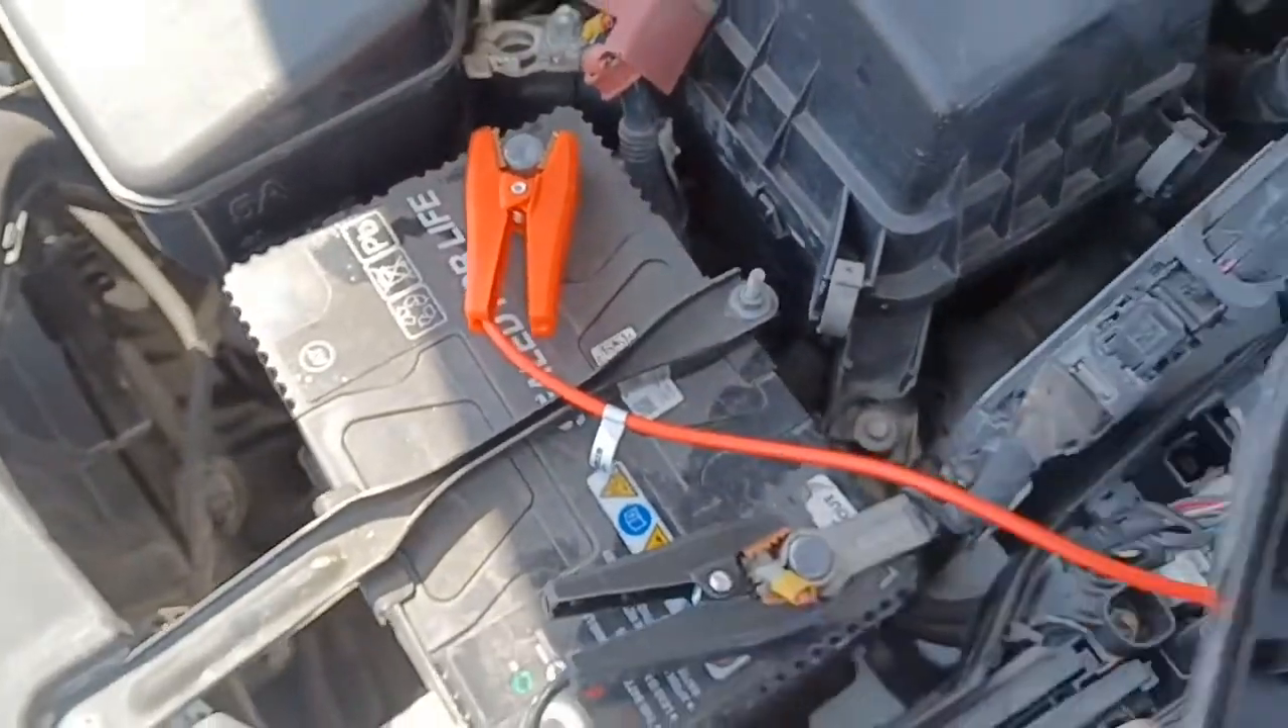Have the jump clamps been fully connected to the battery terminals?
Yes.